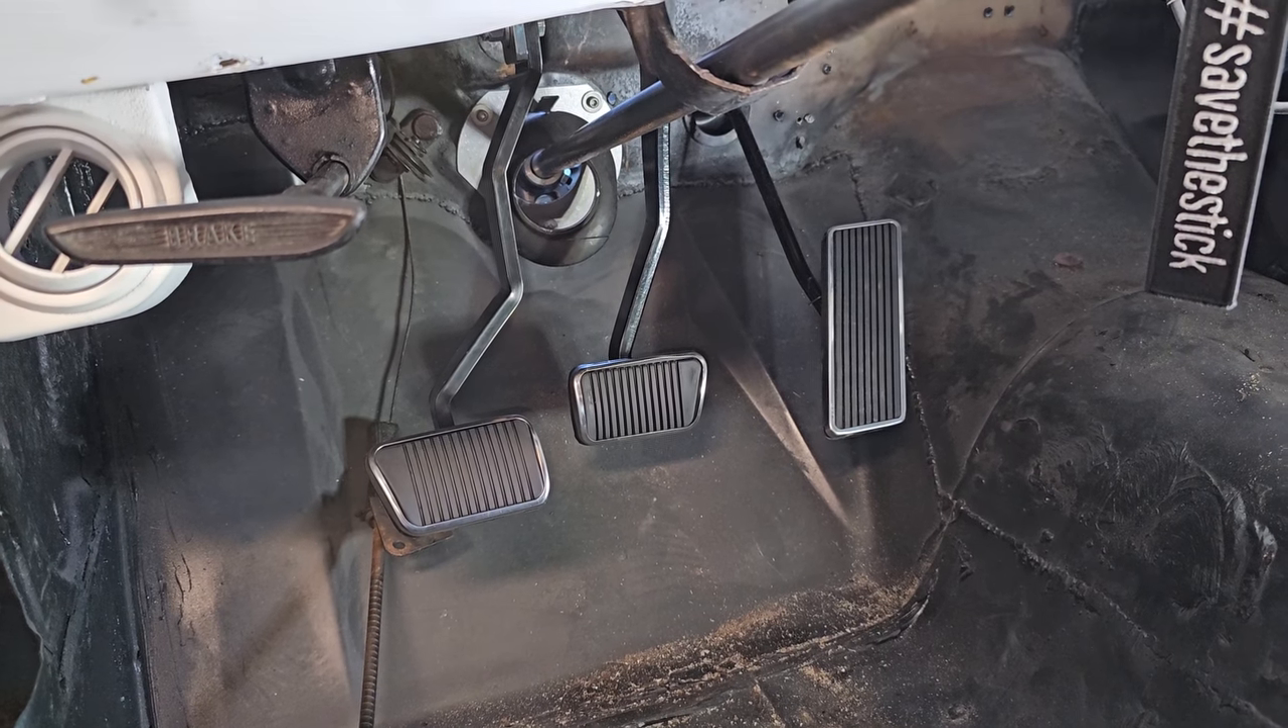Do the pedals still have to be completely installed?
No.